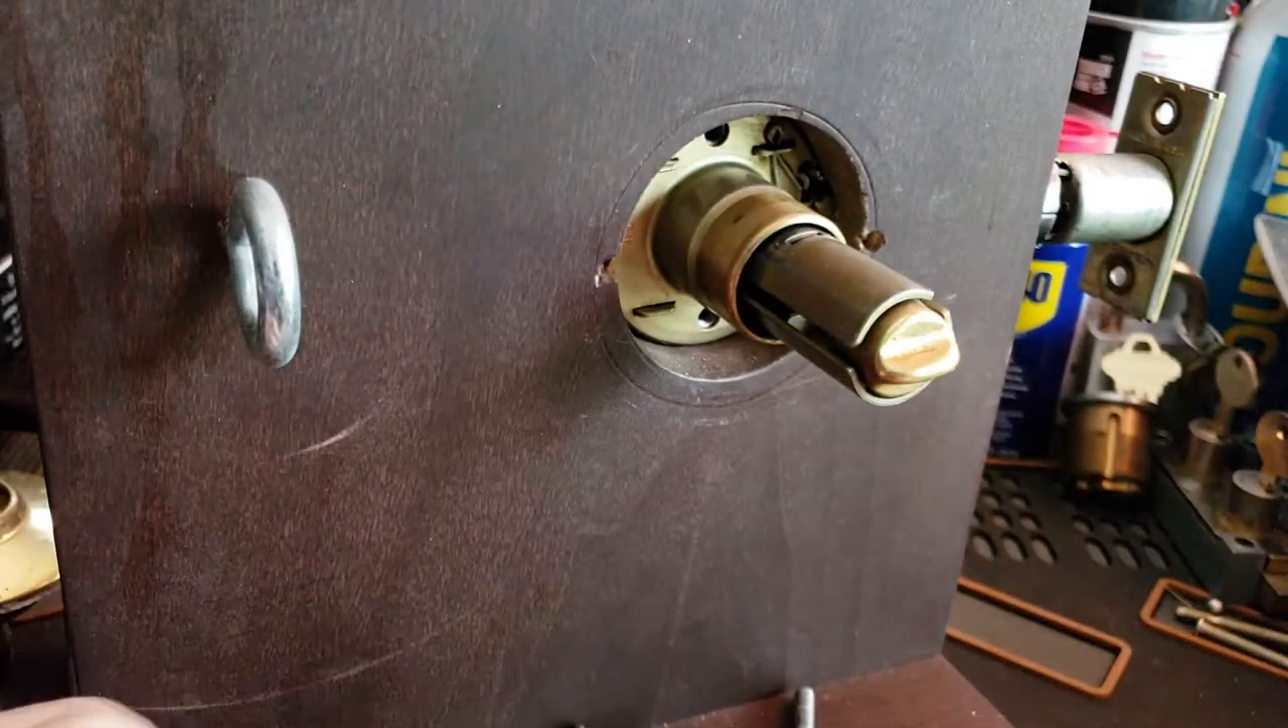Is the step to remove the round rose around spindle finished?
Yes.